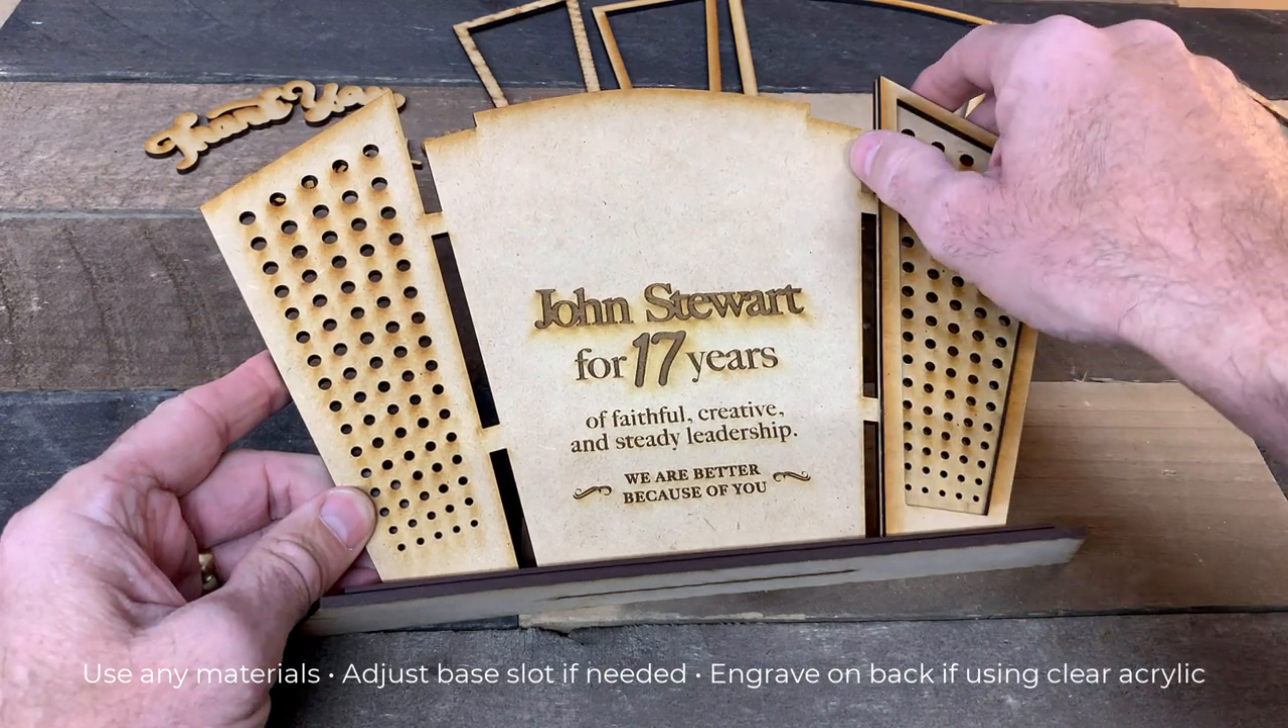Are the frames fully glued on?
No.